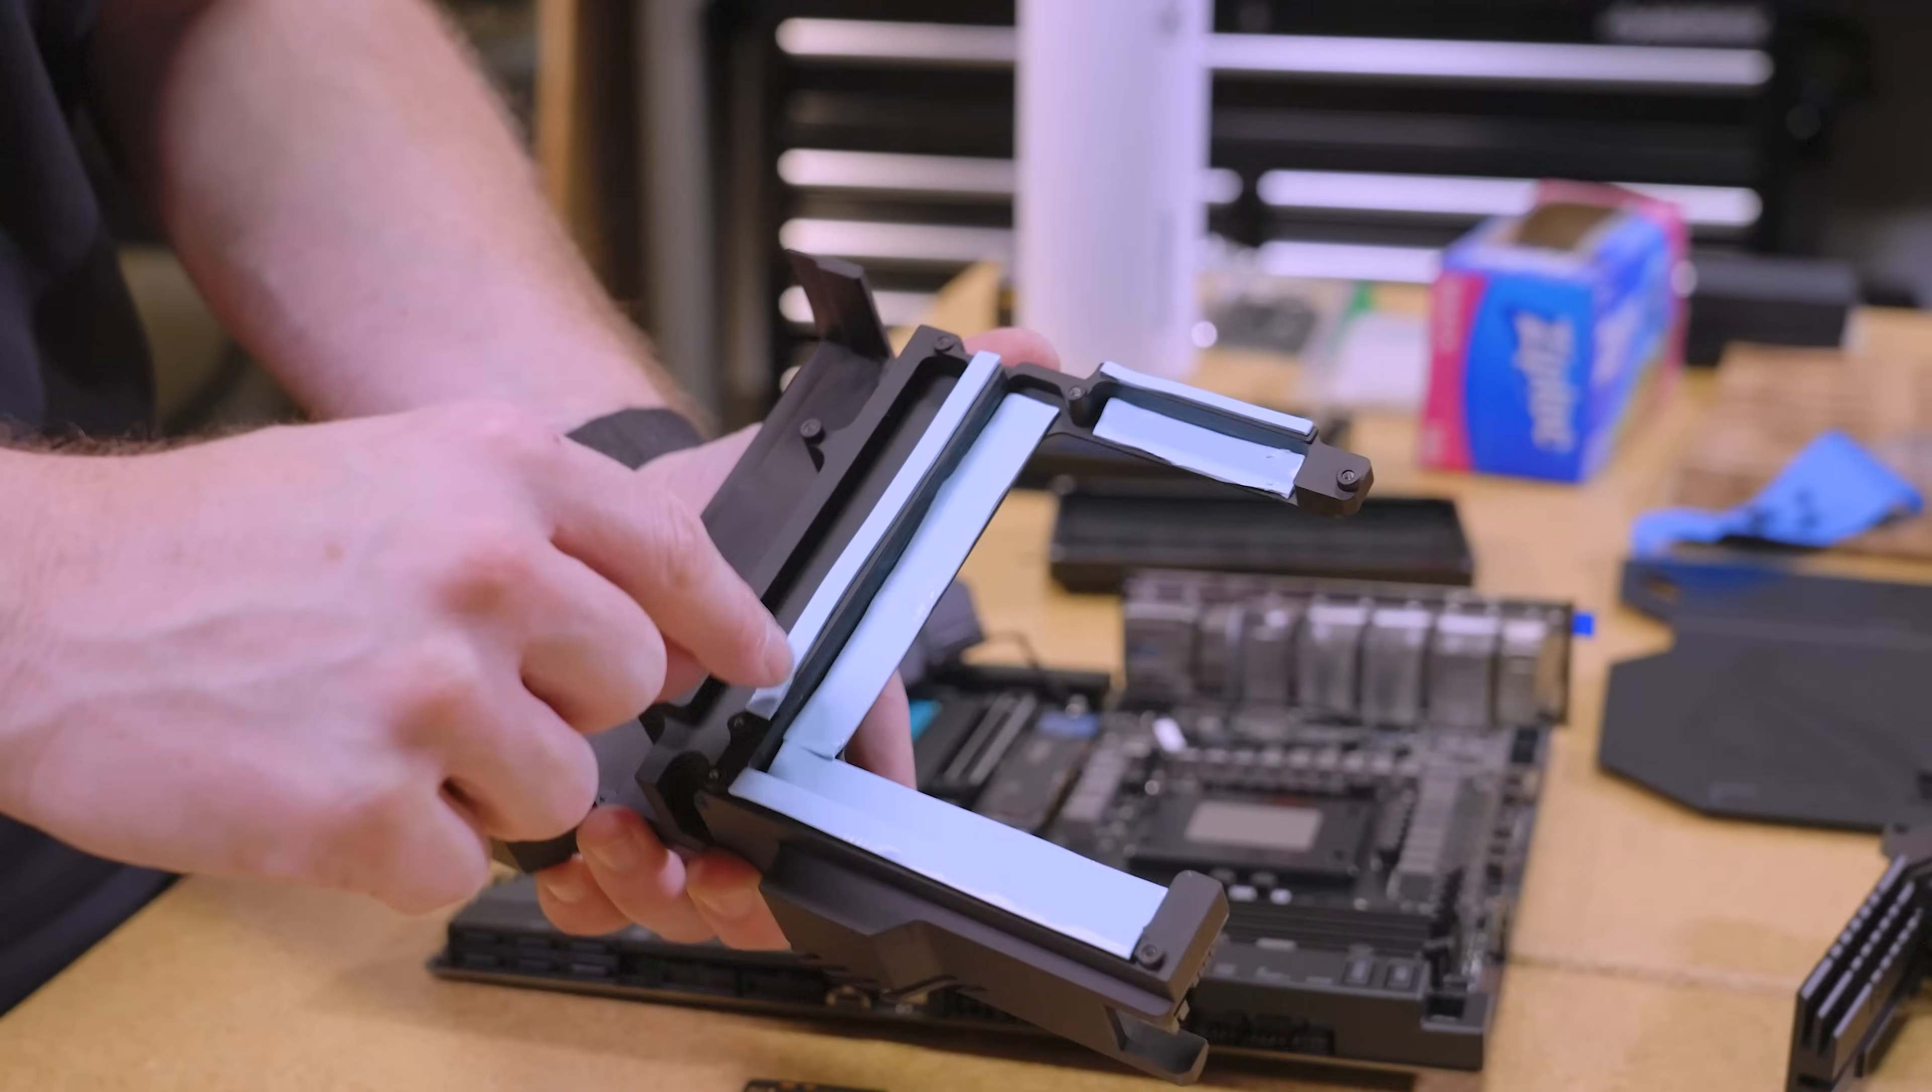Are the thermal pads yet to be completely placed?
No.